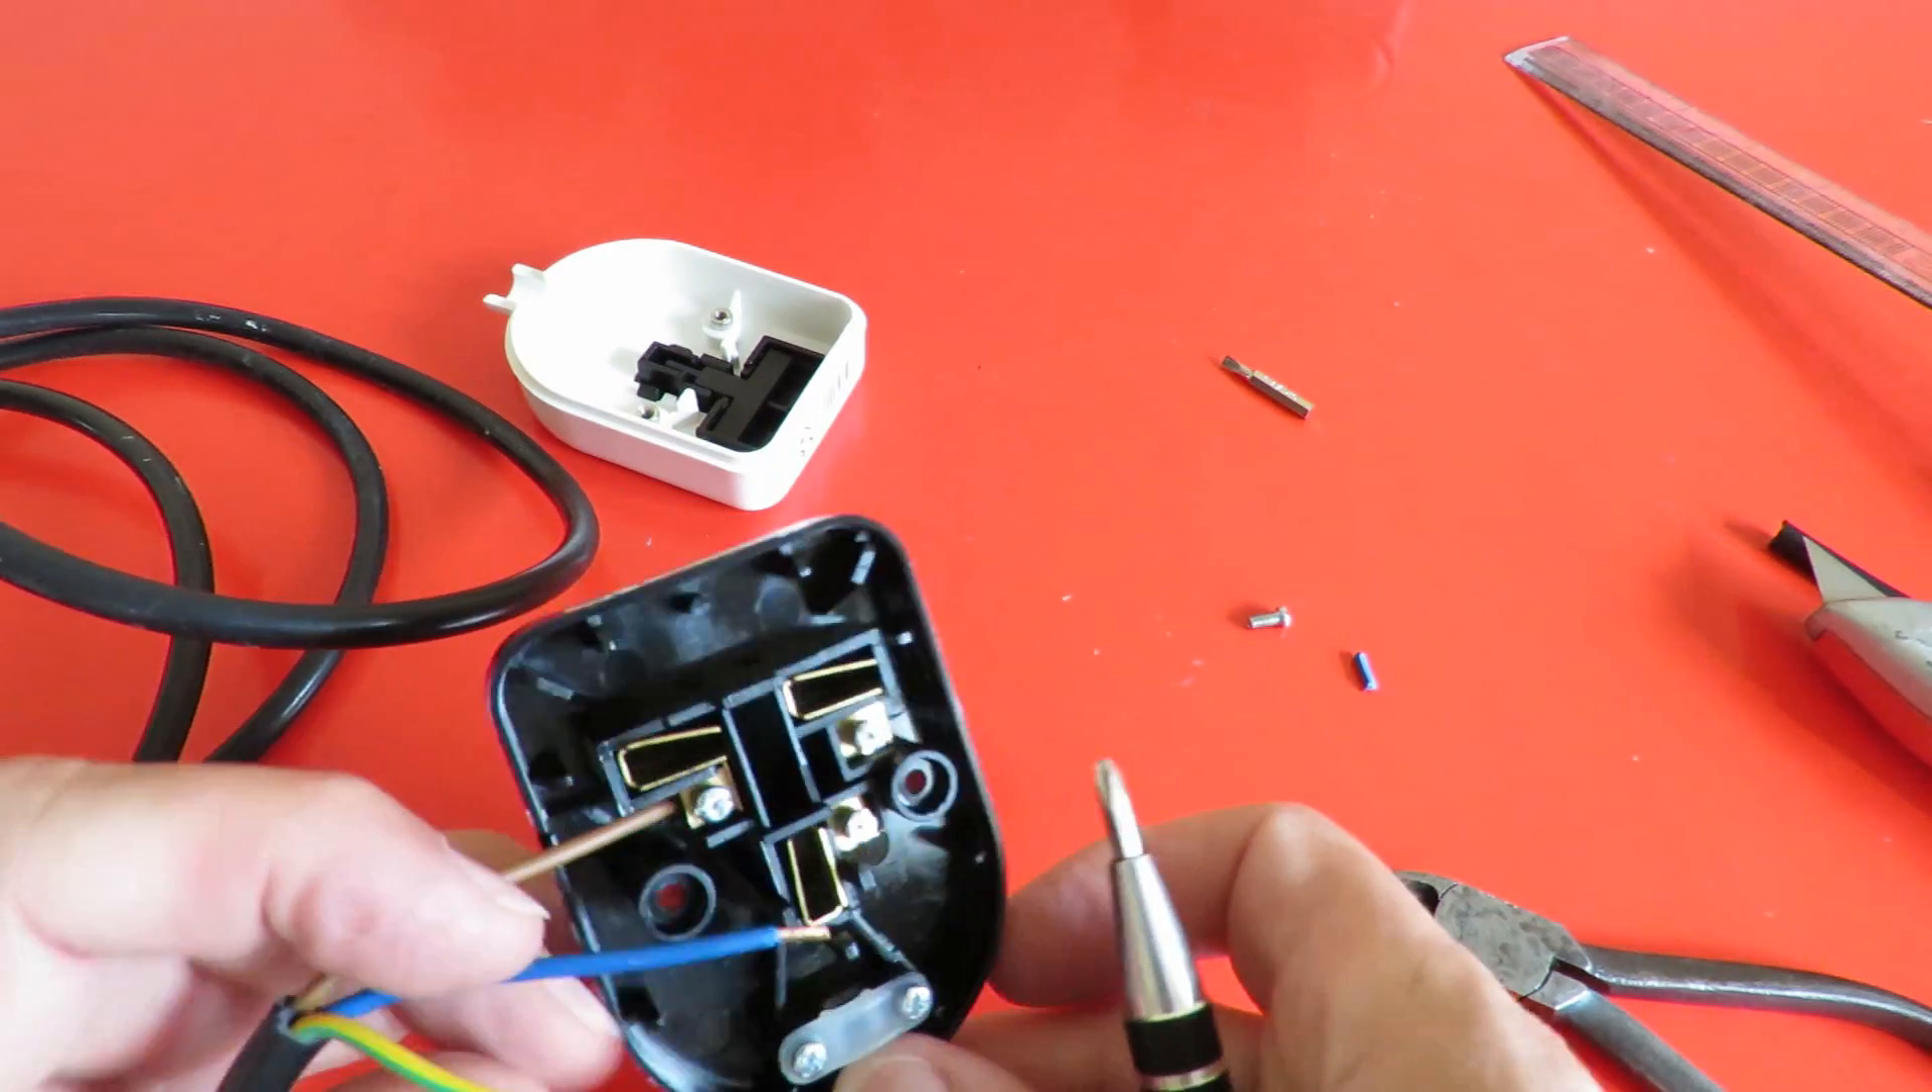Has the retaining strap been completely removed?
No.